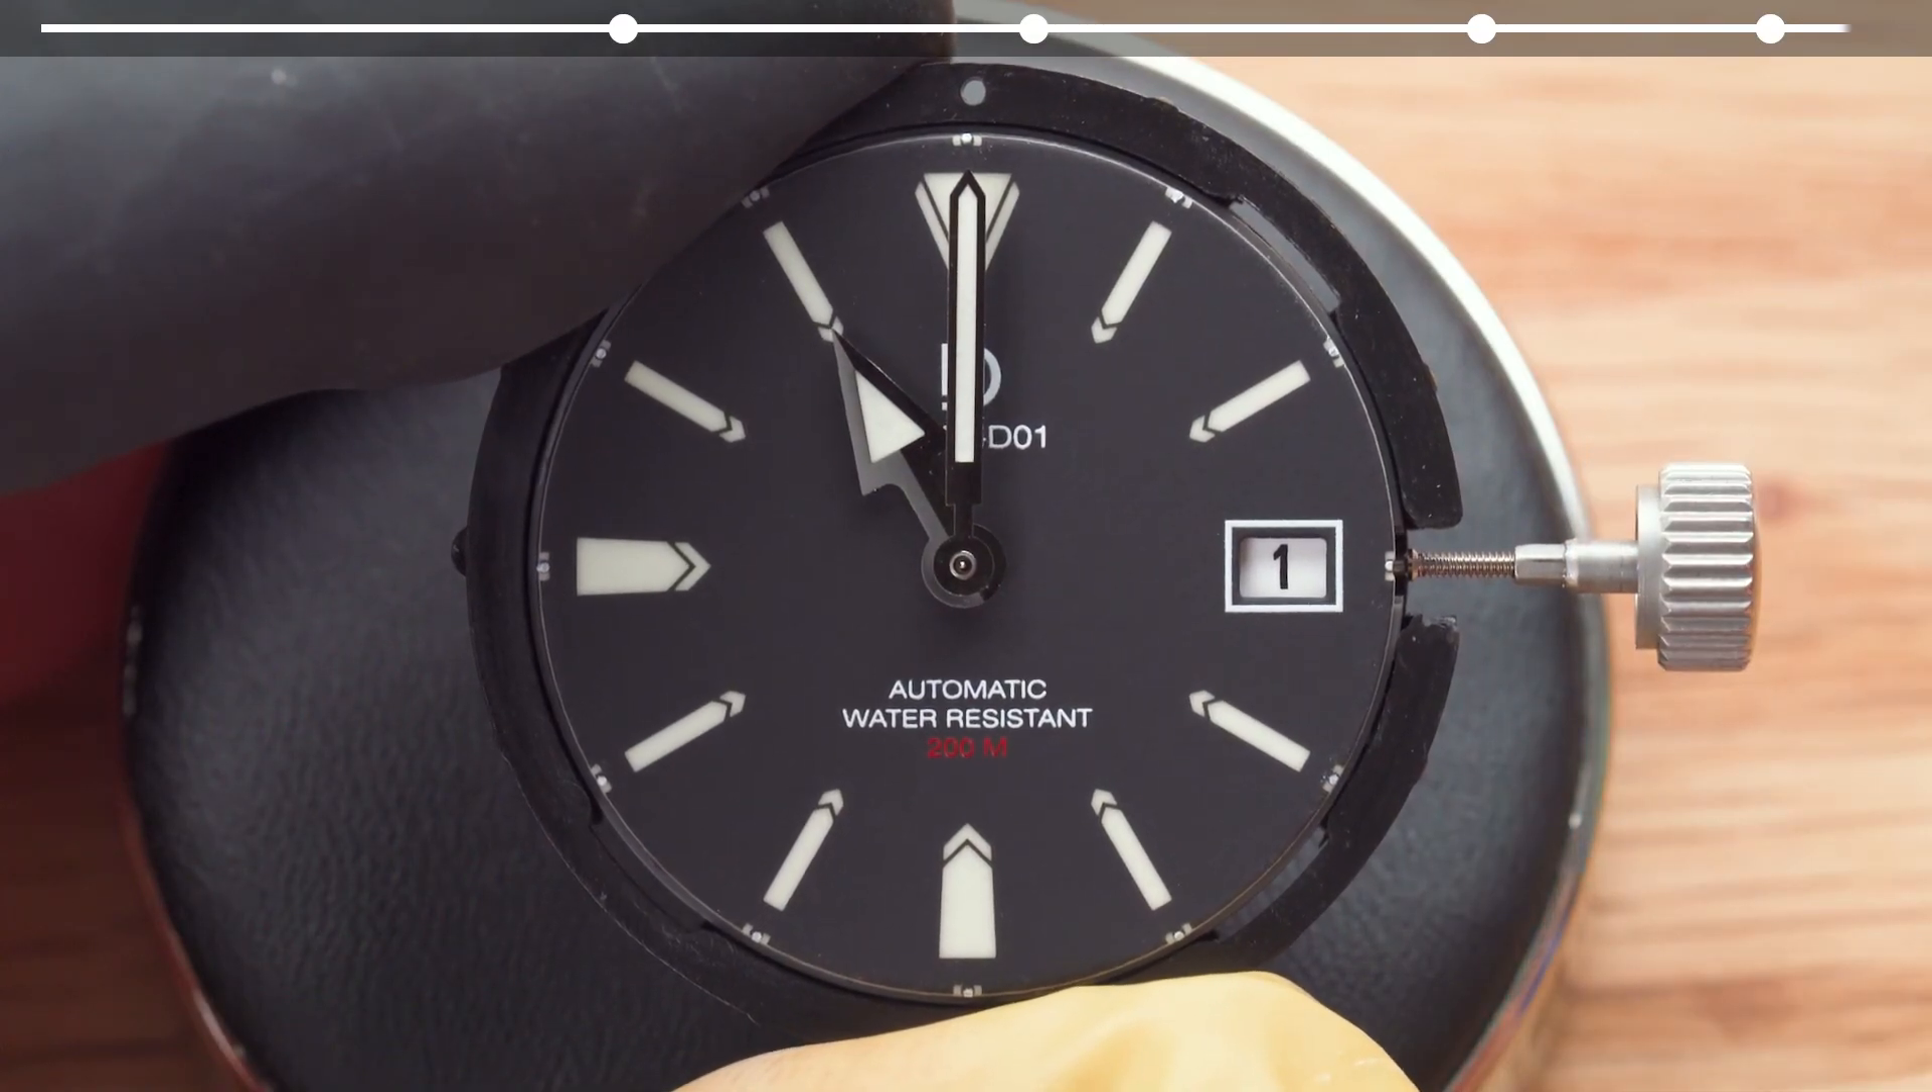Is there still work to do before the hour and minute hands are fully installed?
No.